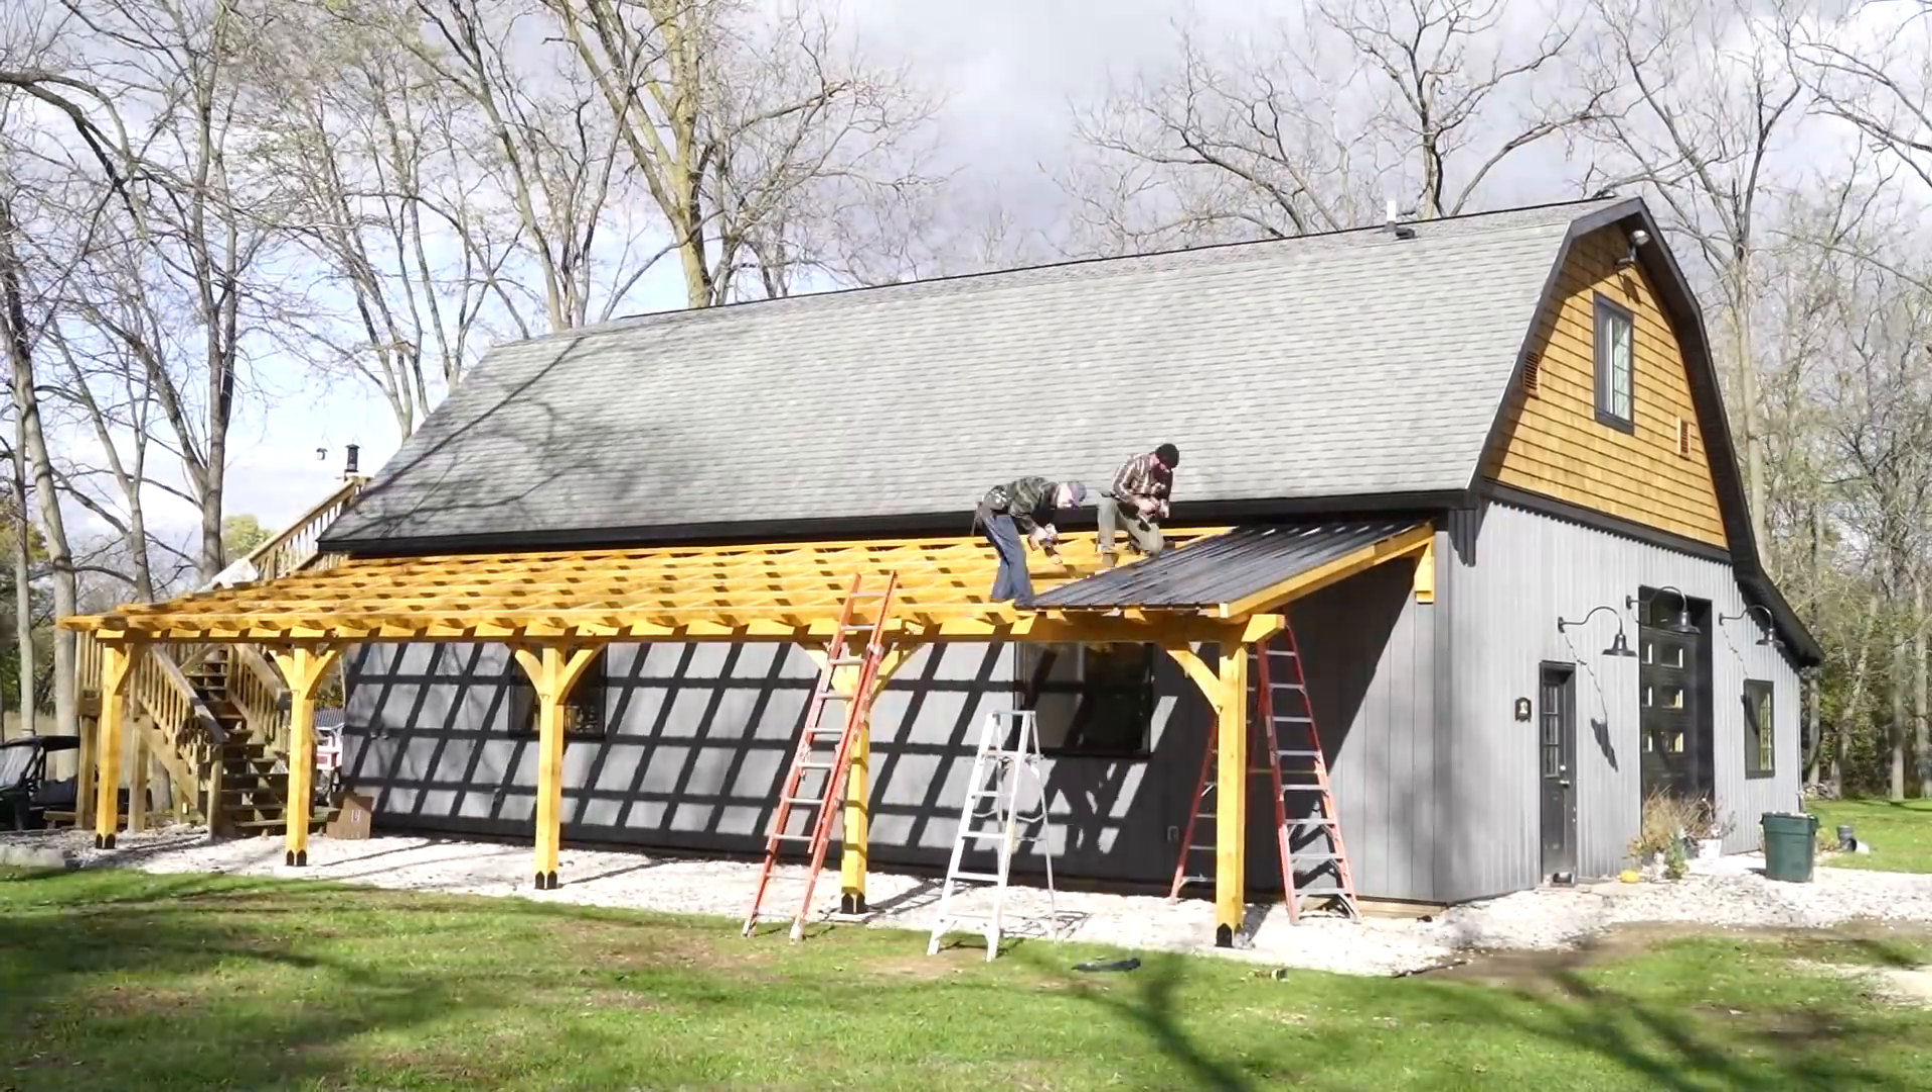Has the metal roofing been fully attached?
No.